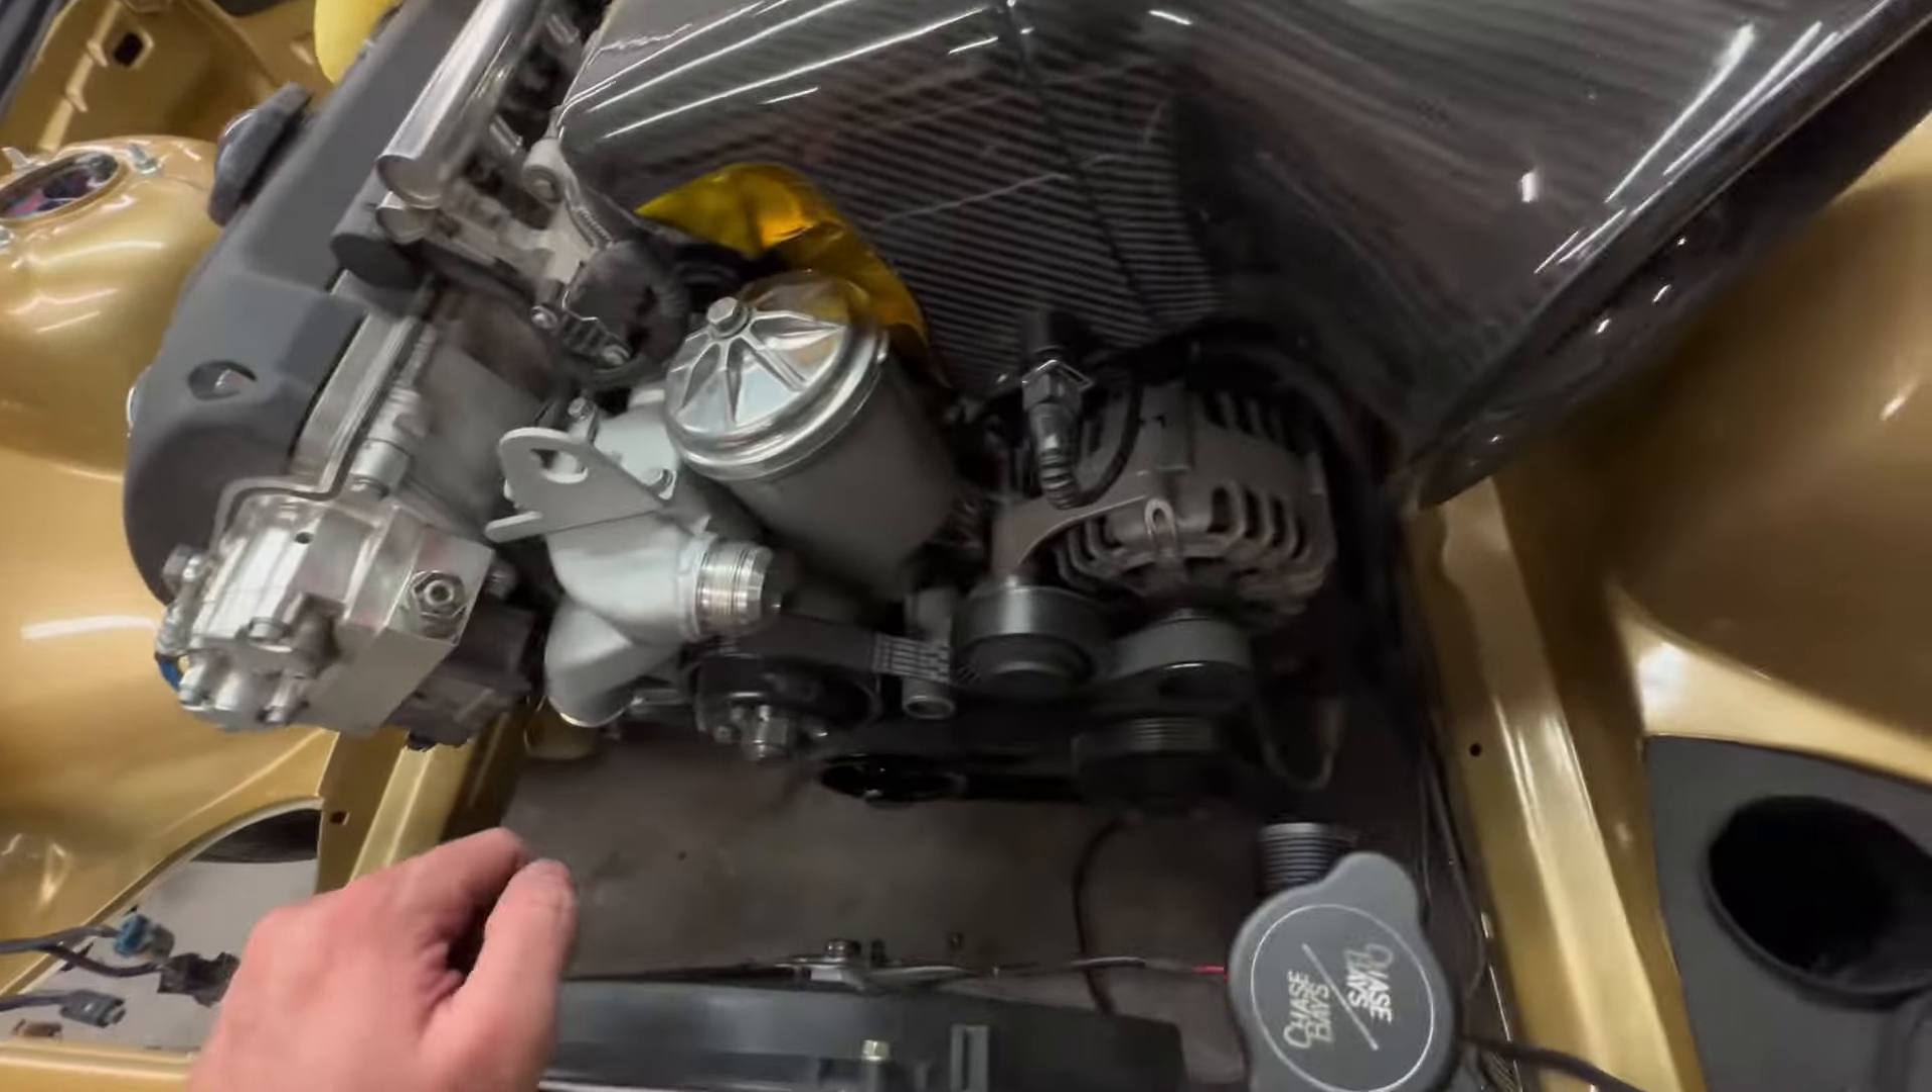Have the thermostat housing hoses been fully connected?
No.